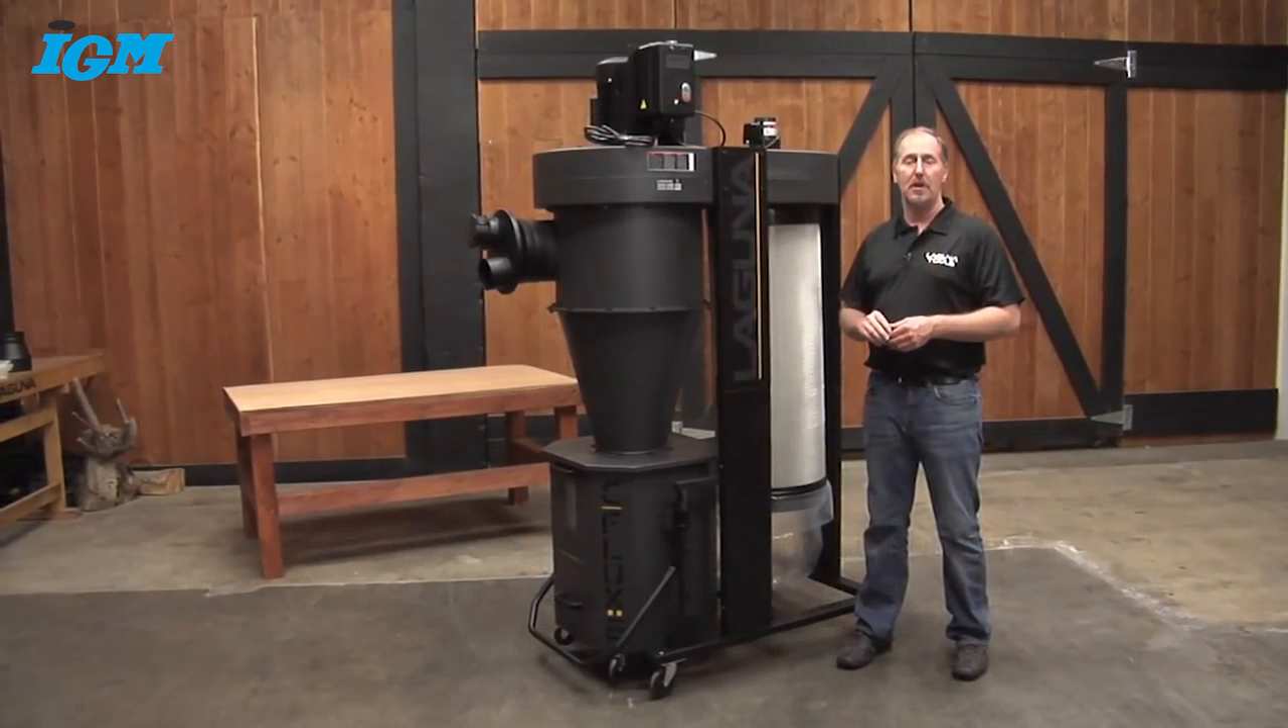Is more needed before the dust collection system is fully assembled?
No.